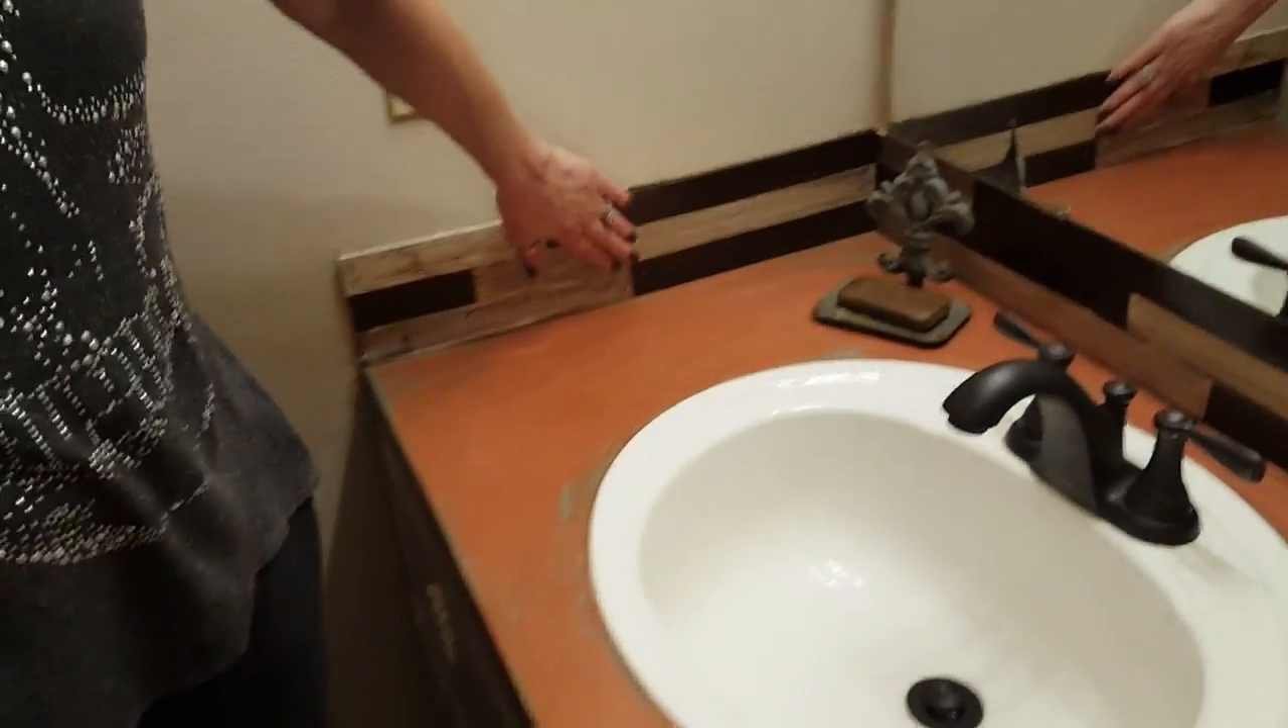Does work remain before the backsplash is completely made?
No.